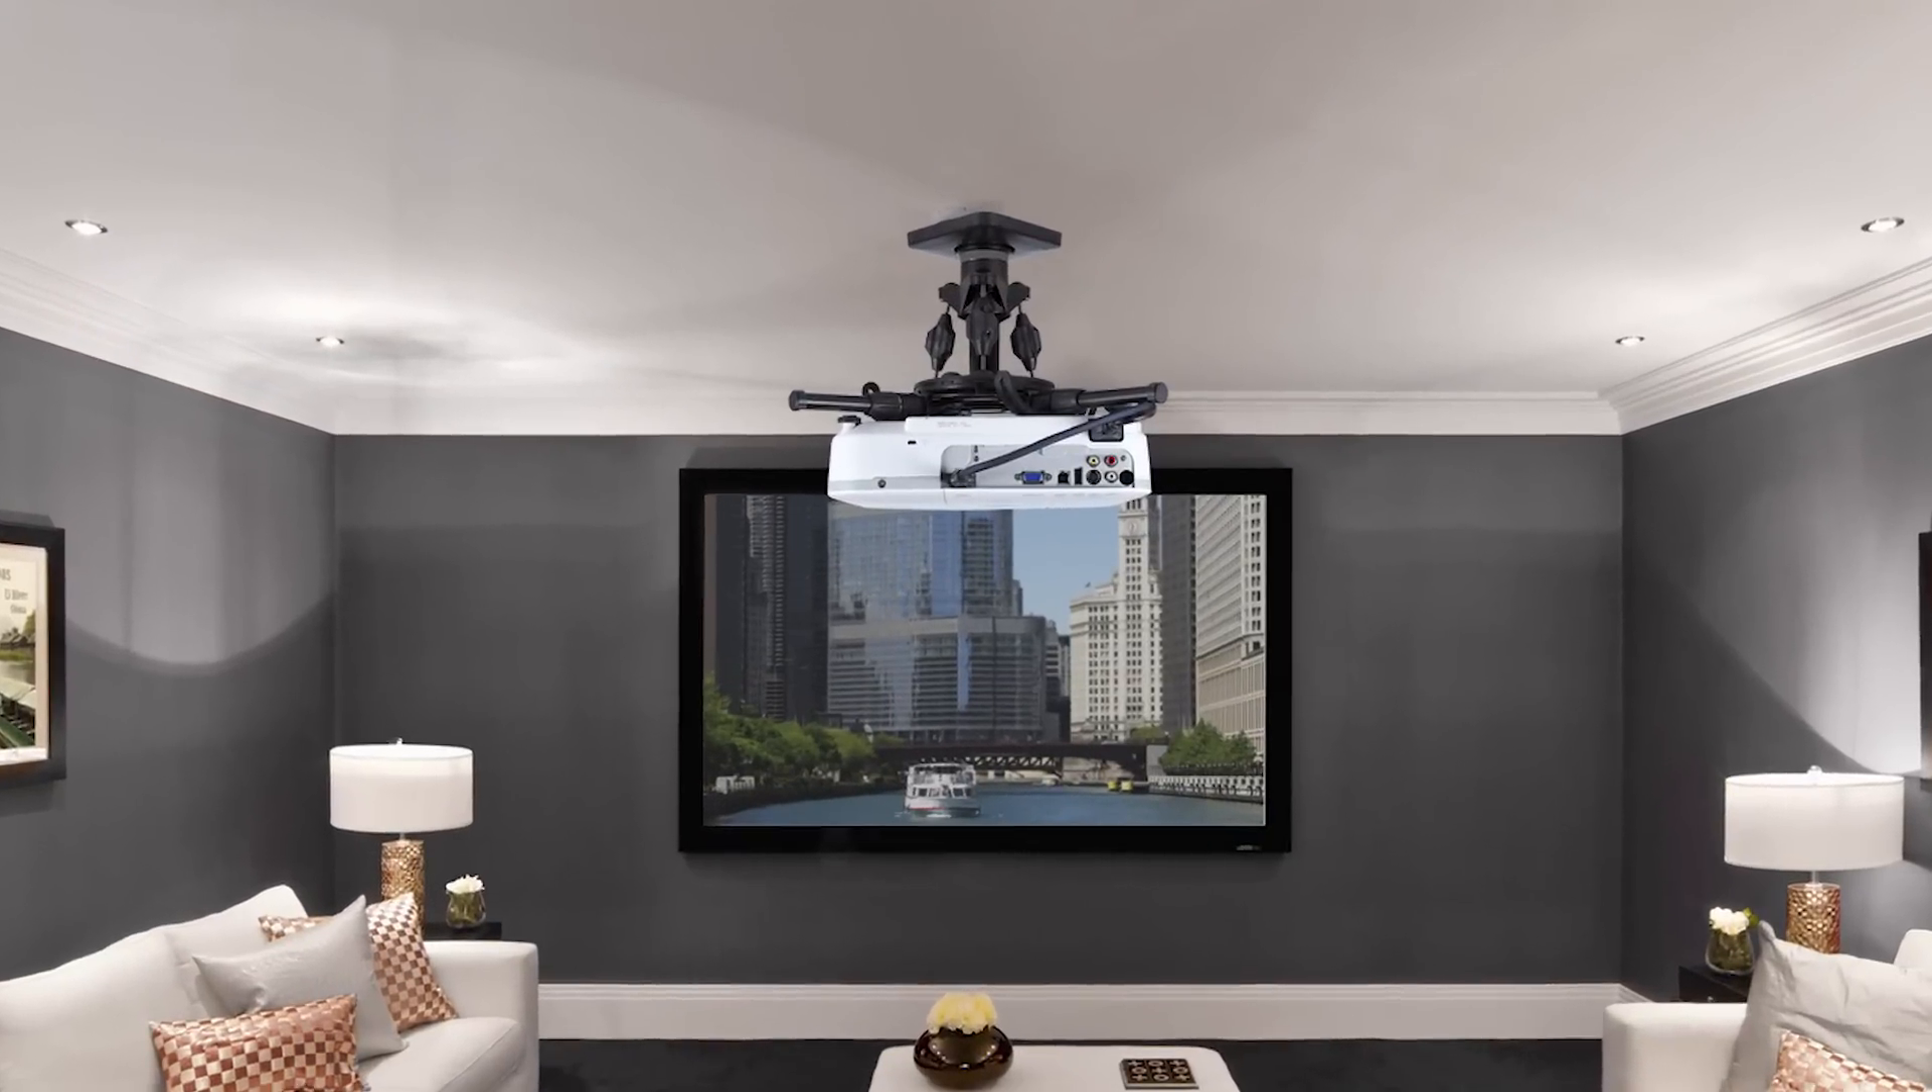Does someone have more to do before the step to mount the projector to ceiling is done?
No.